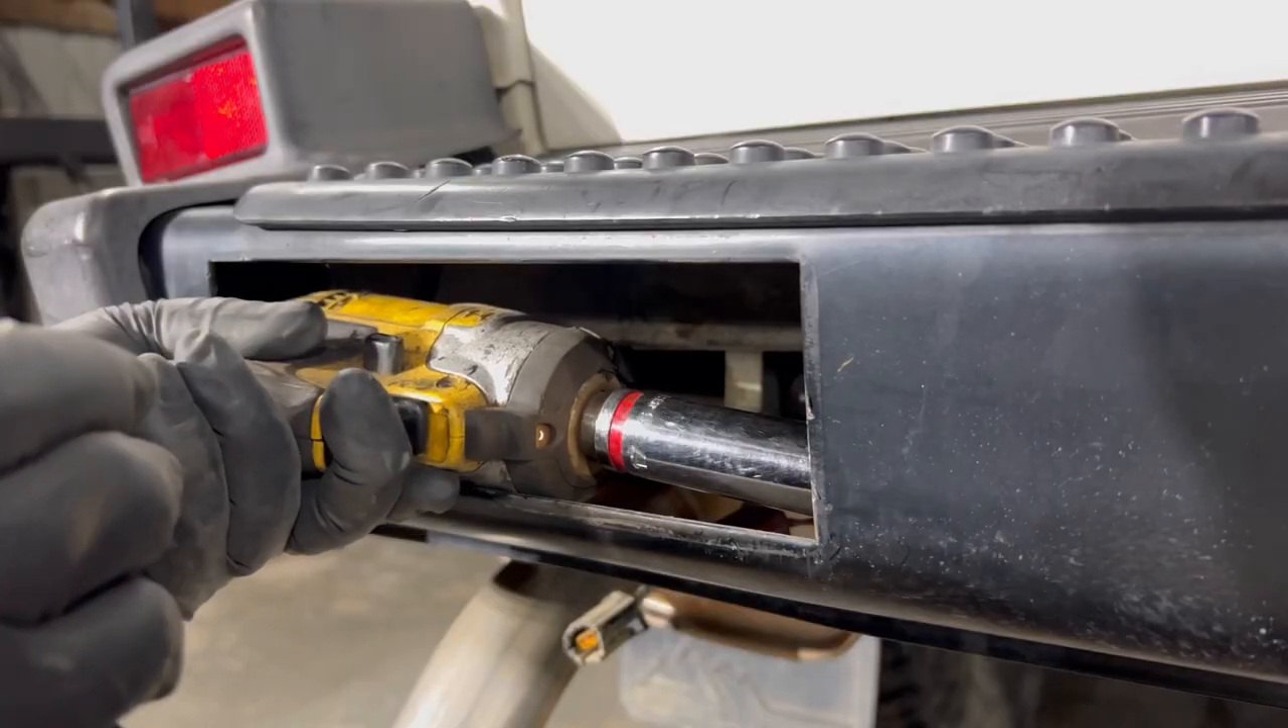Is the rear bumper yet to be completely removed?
Yes.